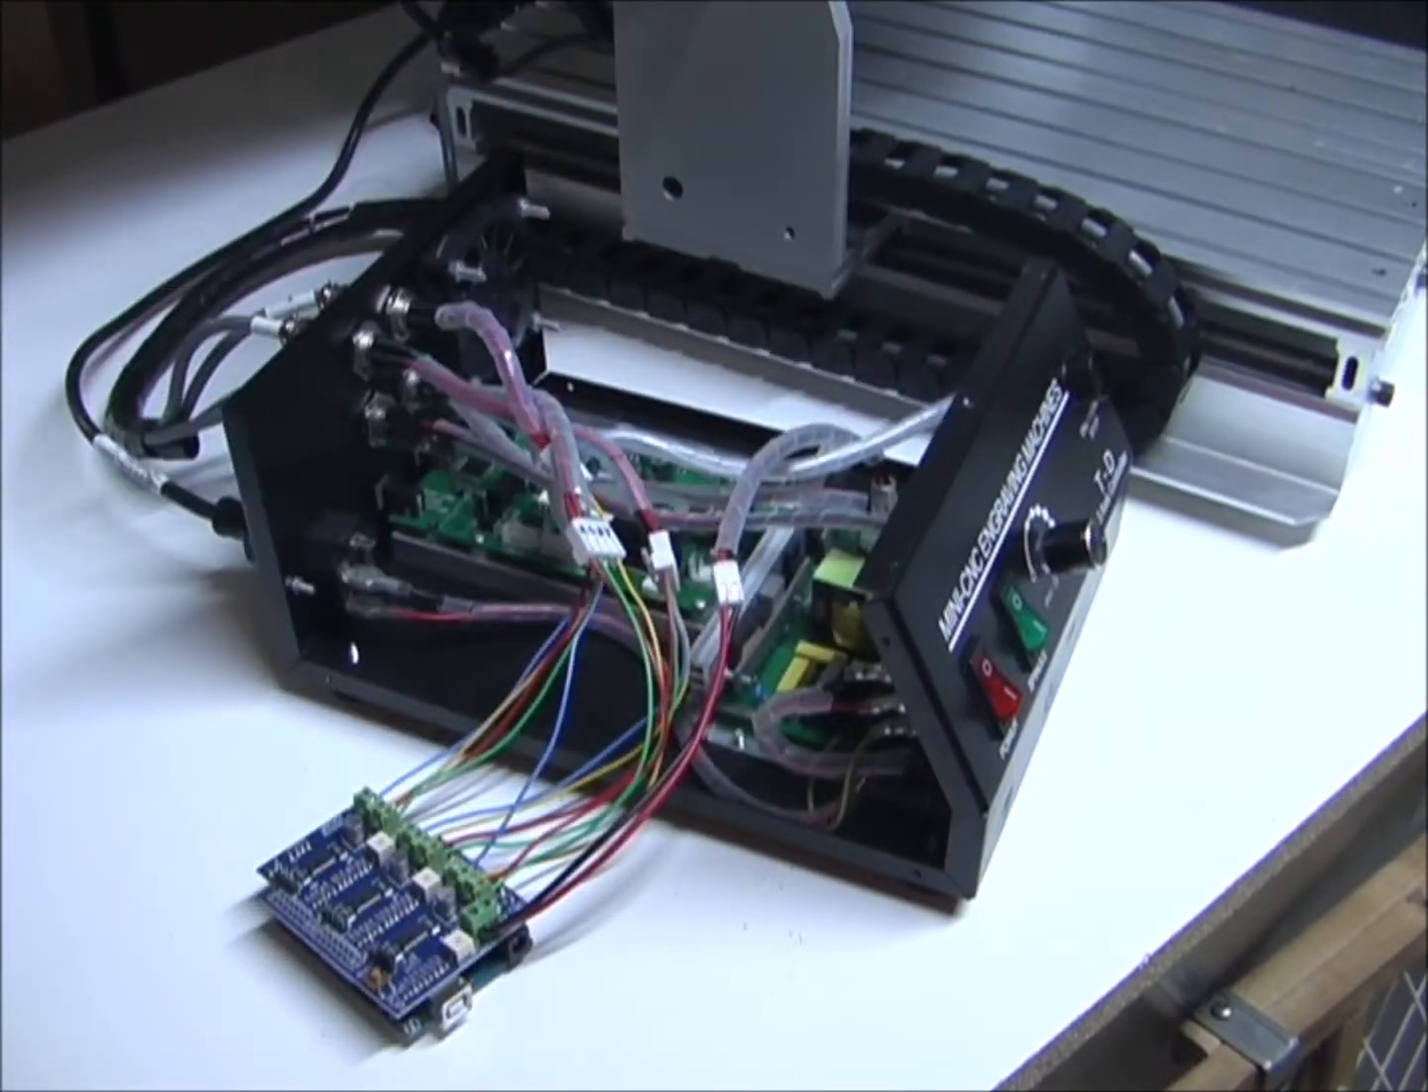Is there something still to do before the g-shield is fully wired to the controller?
No.